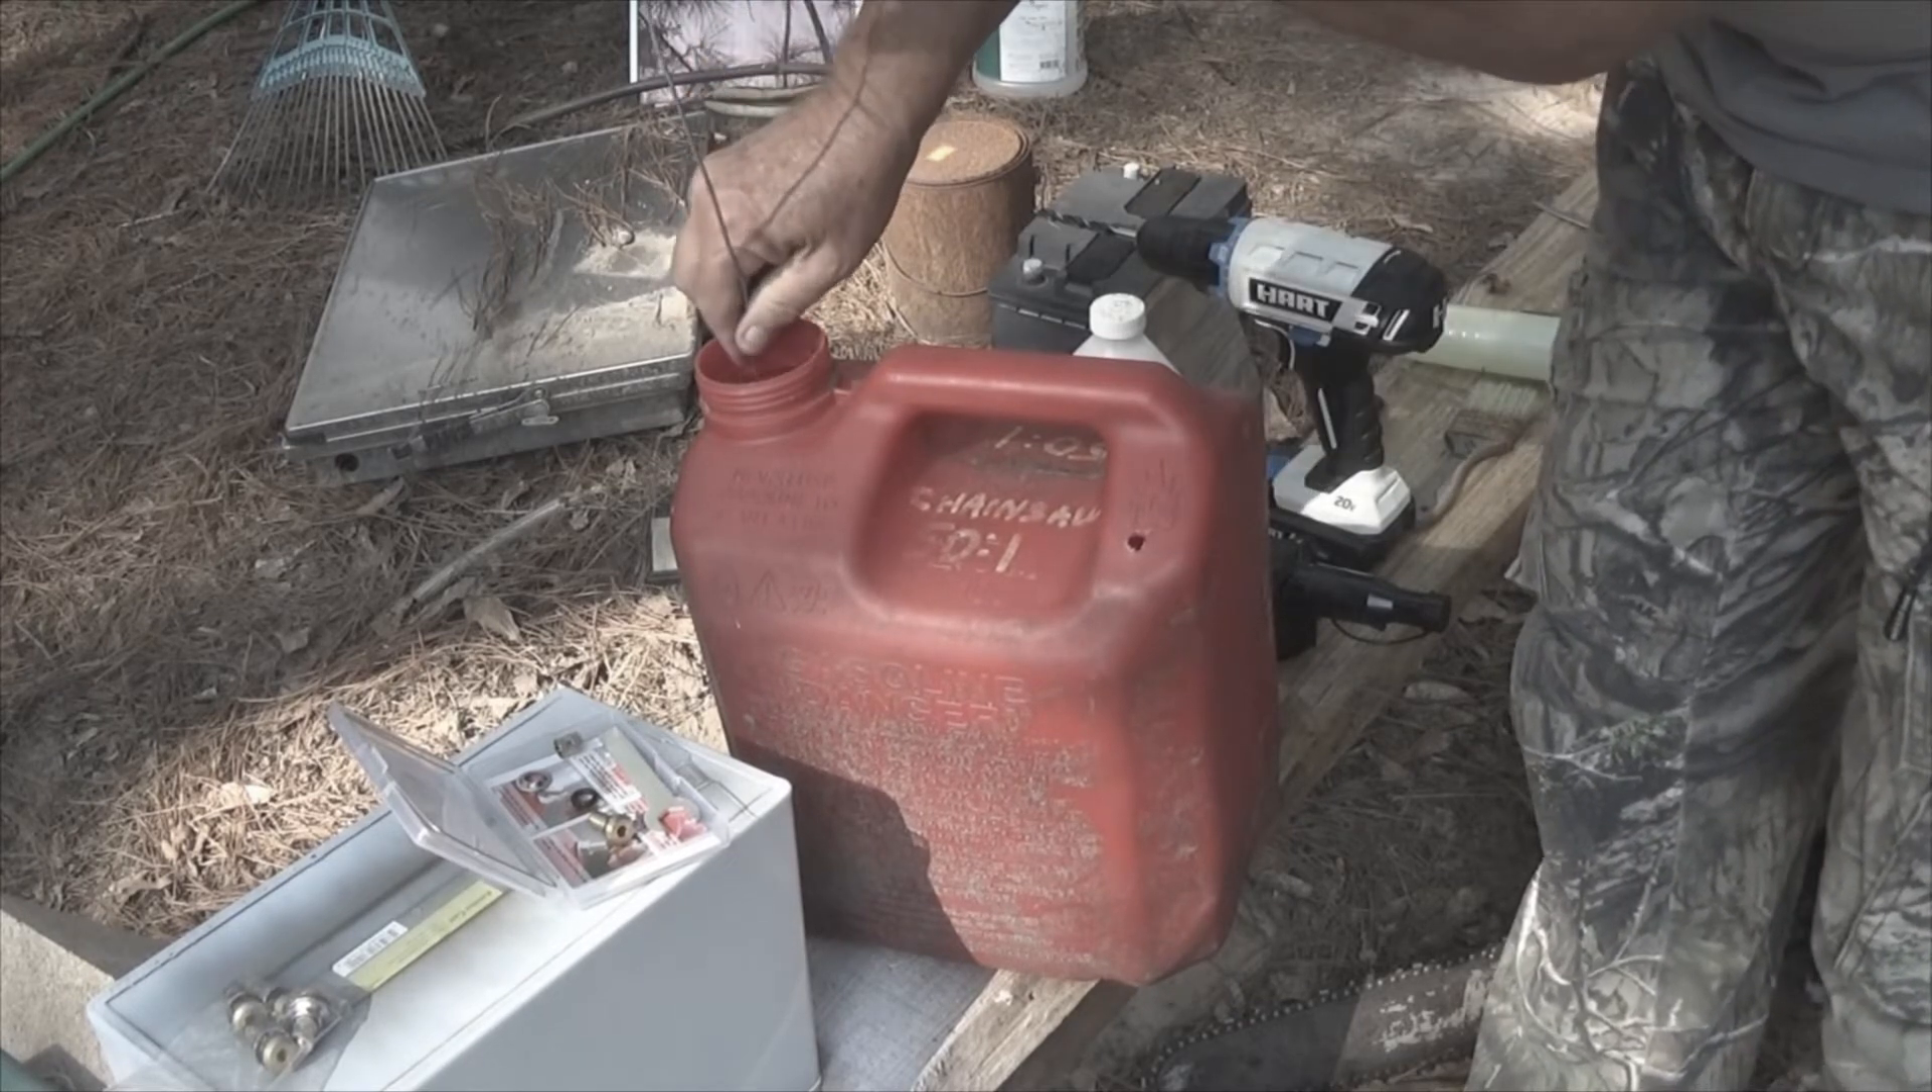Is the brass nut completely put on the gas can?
No.